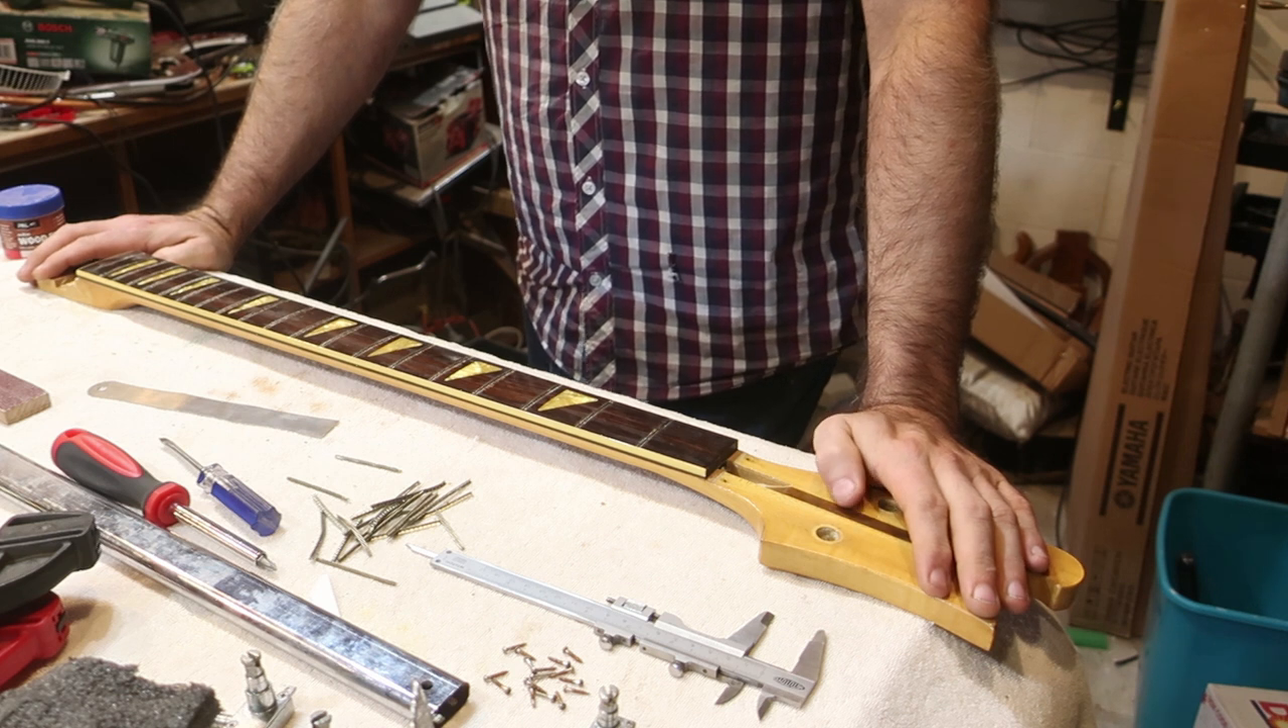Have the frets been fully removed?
Yes.